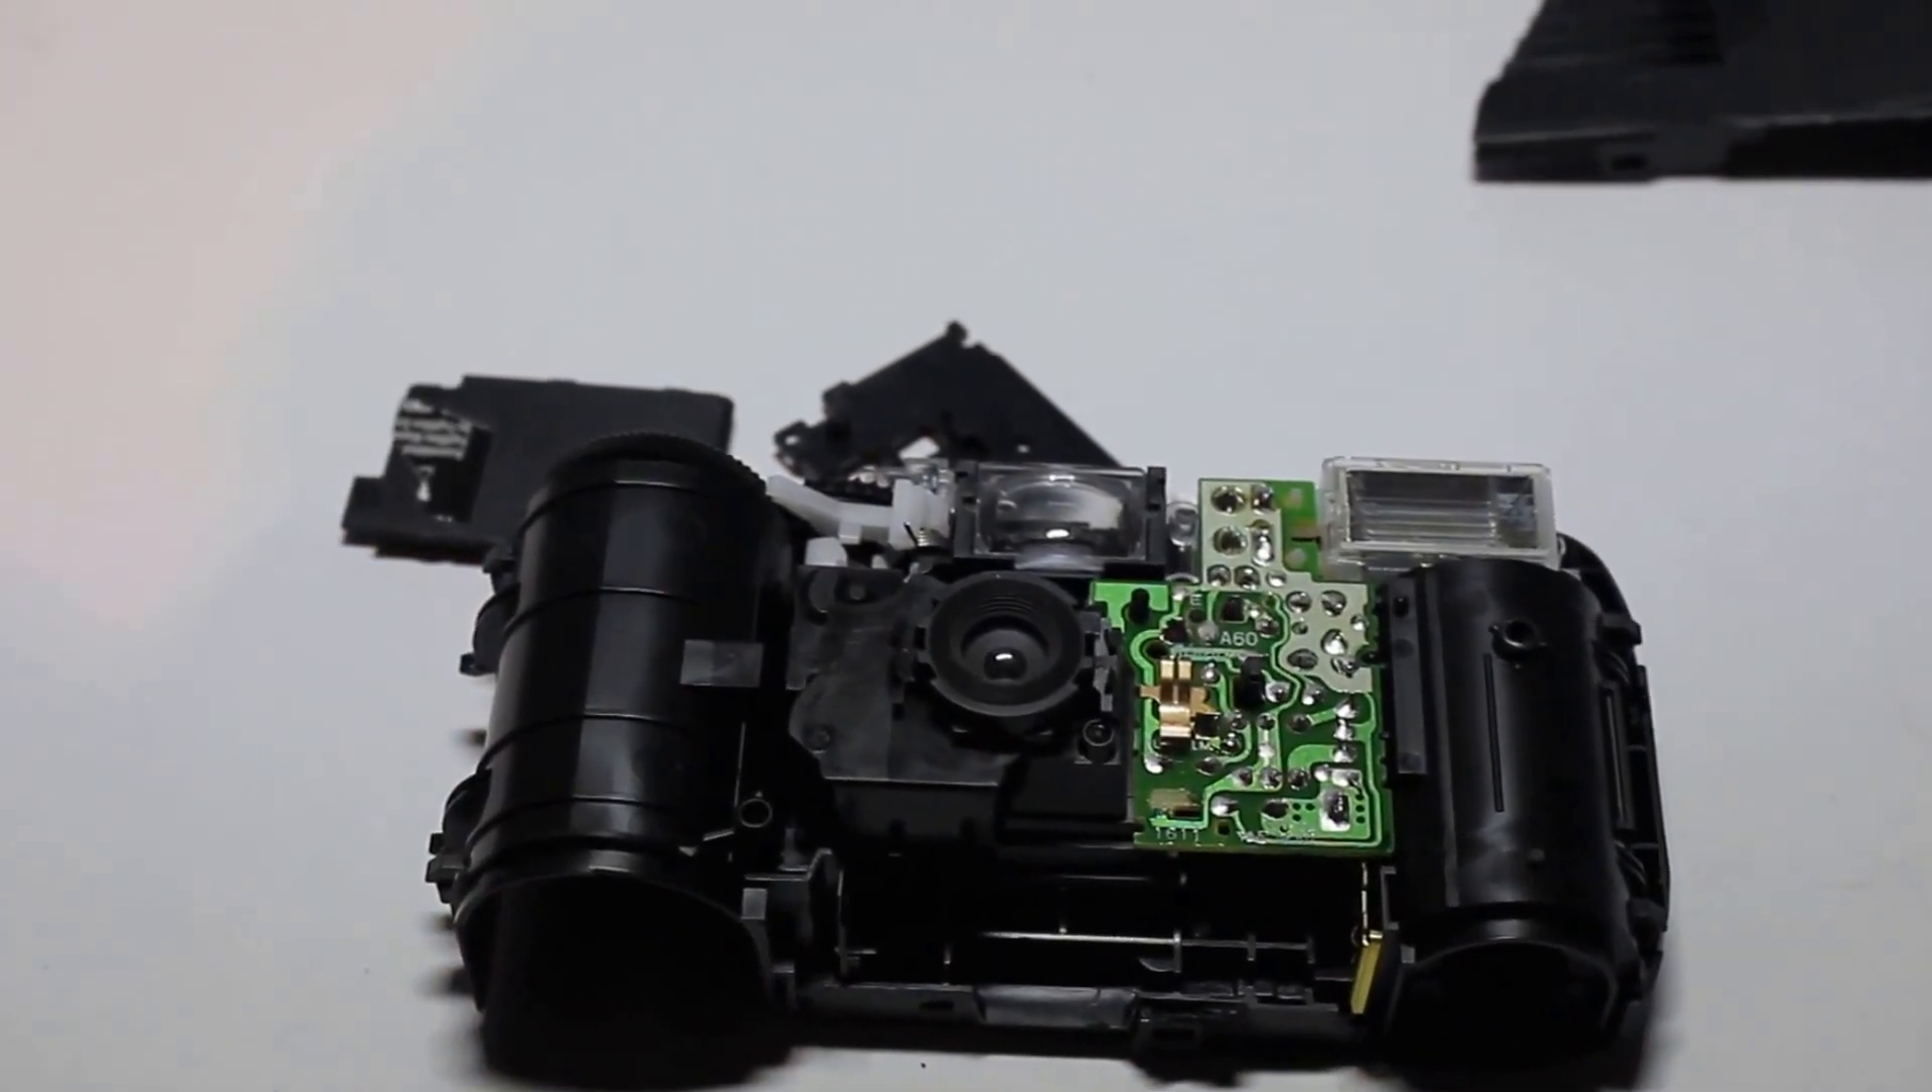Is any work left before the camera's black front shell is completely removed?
No.